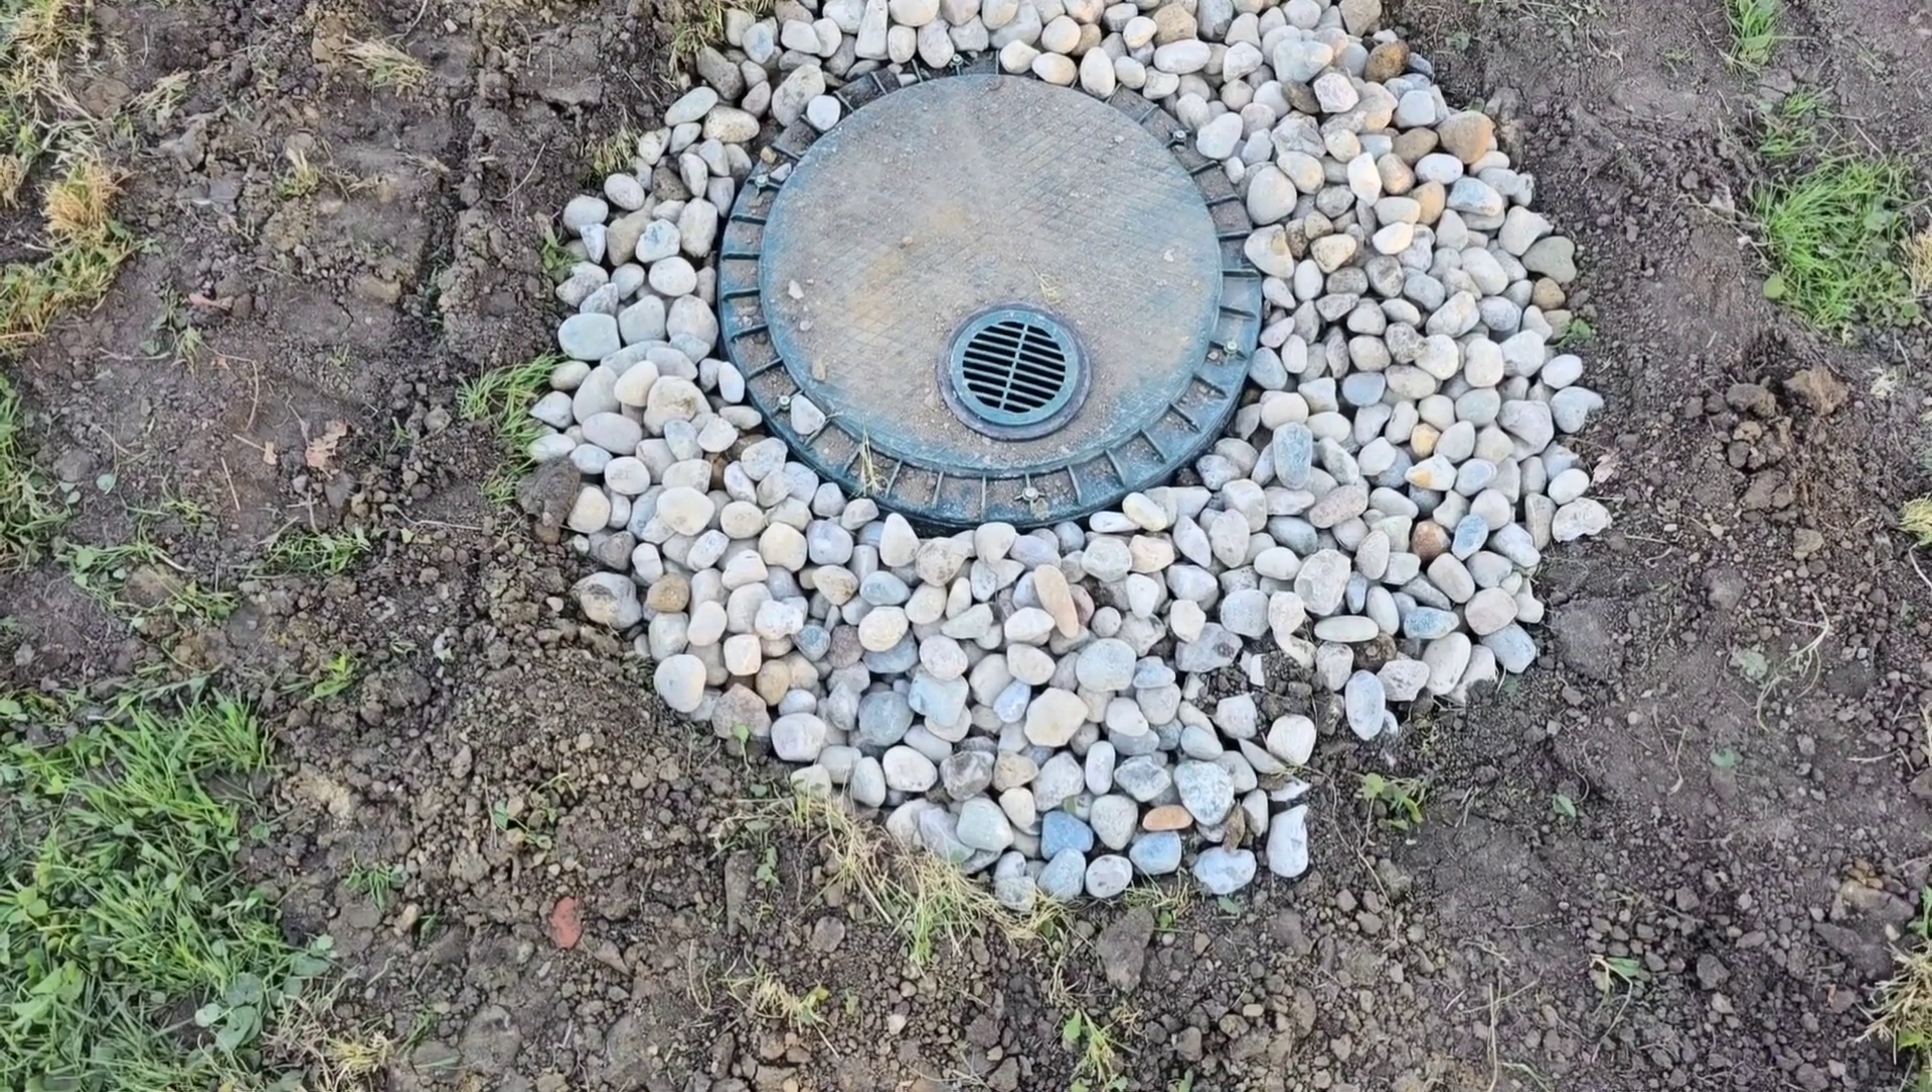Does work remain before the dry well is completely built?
No.